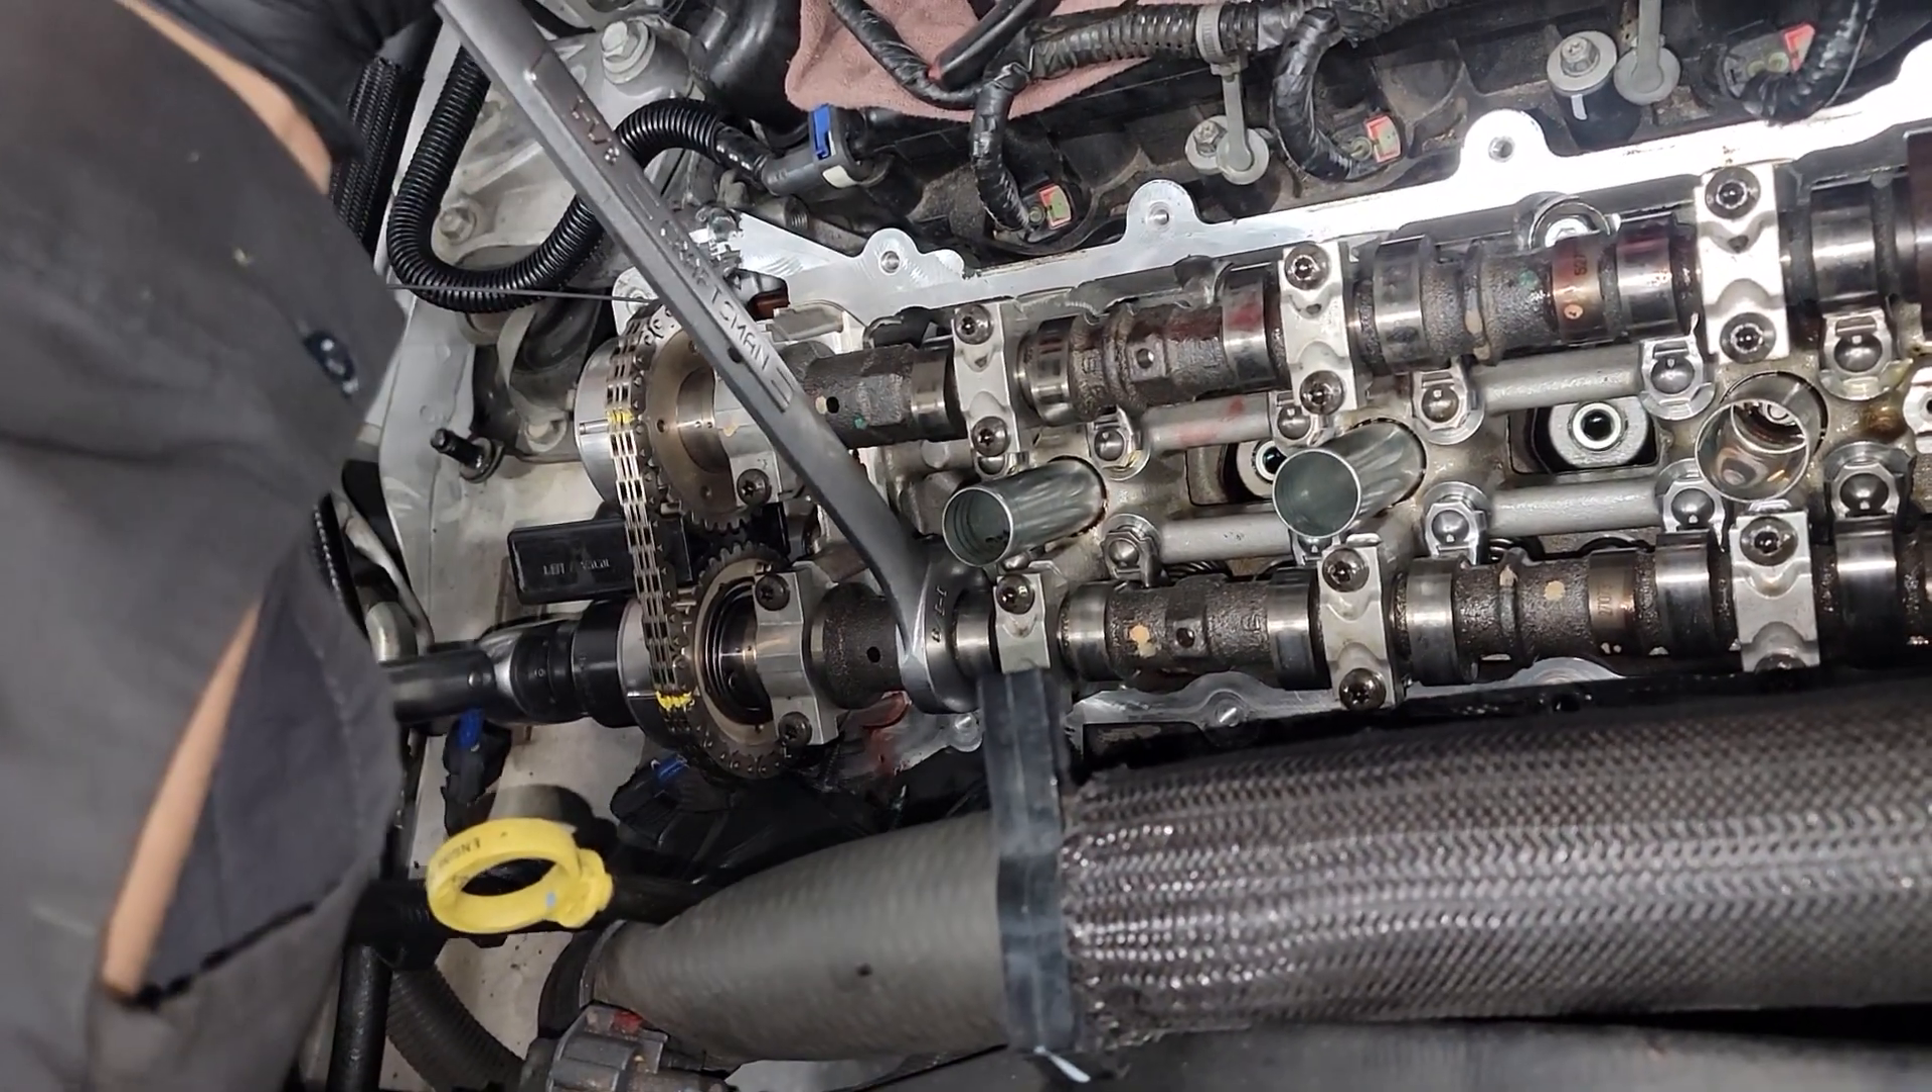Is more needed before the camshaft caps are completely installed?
No.